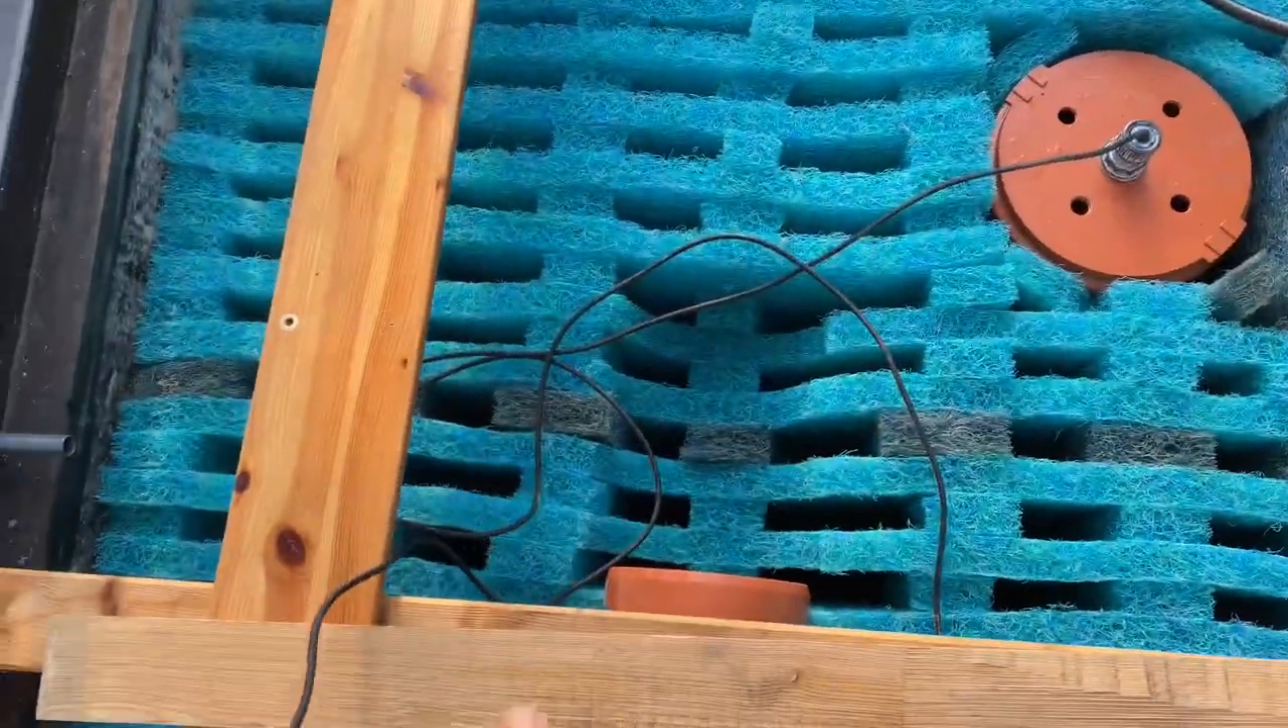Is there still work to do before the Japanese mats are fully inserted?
No.